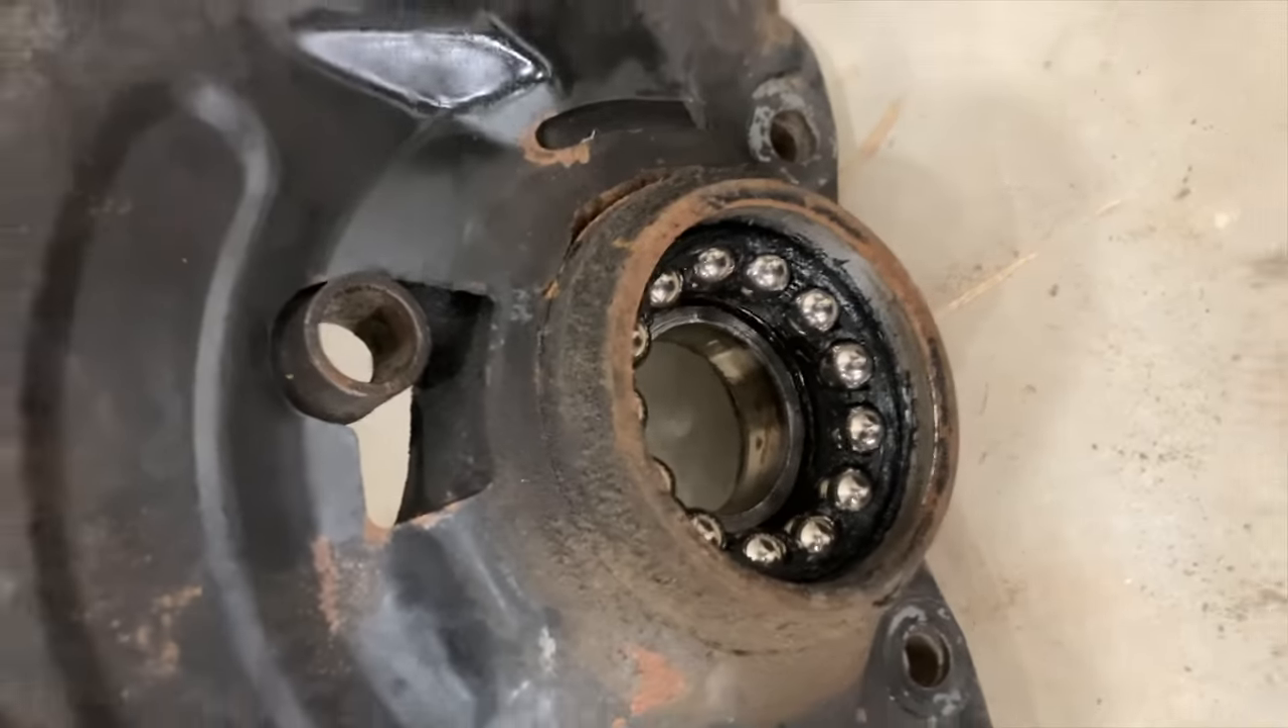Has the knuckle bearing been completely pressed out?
No.